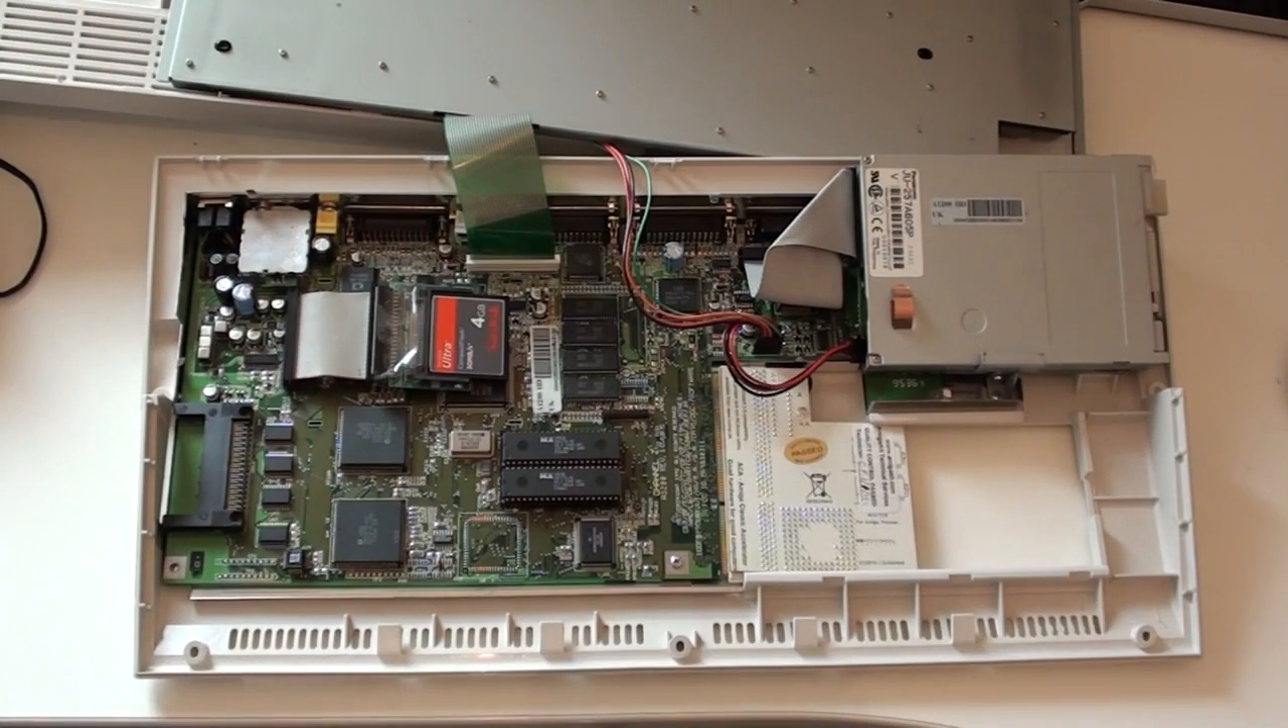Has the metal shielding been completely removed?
Yes.